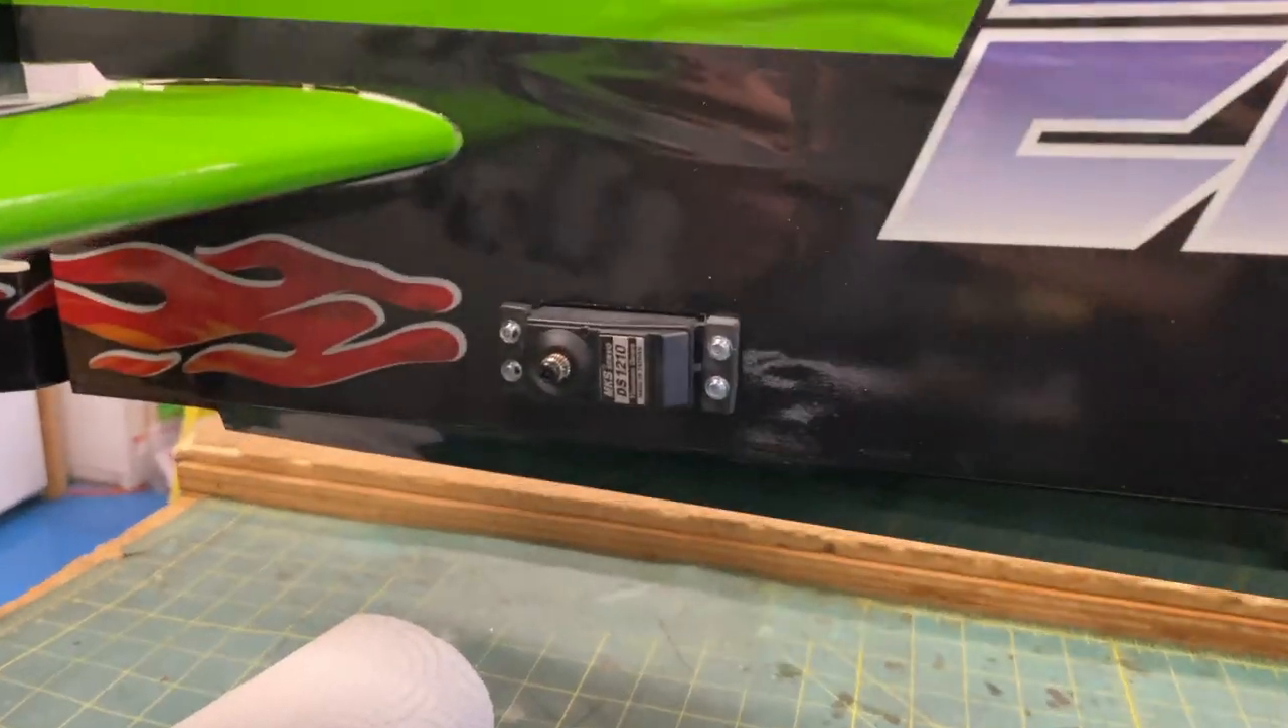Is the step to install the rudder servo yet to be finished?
No.